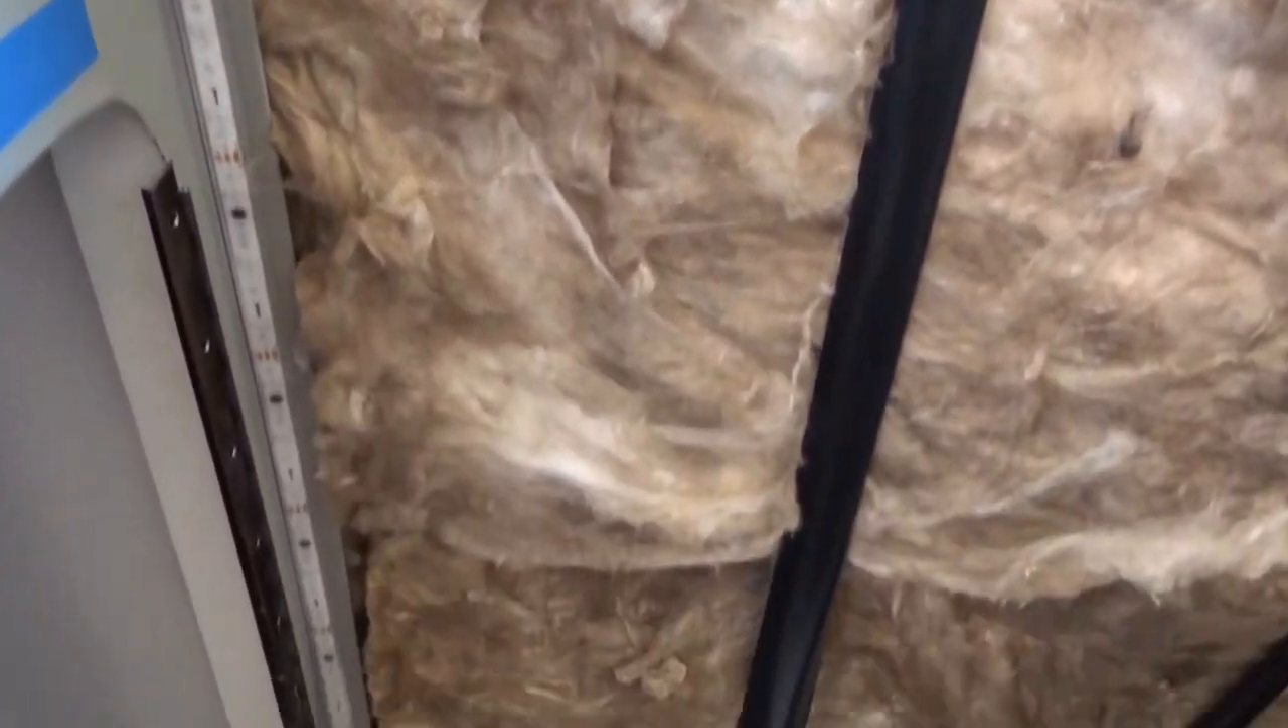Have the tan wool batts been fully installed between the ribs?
Yes.